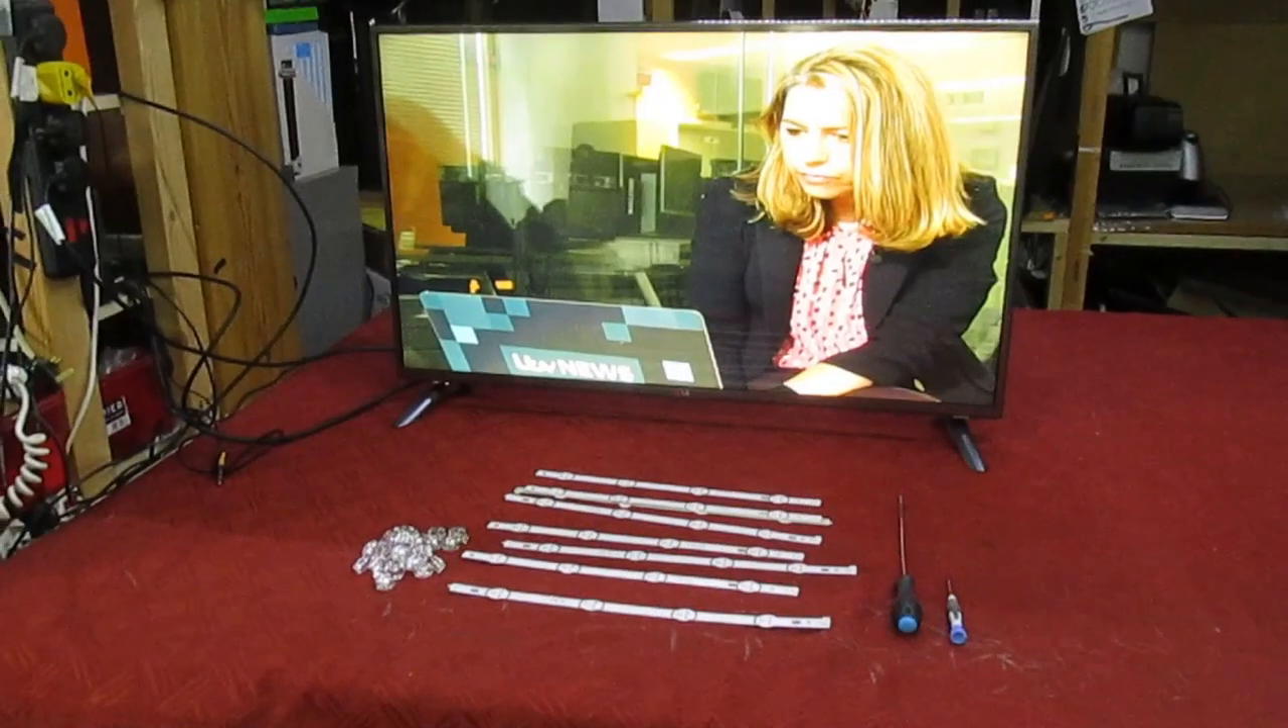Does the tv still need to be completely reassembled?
No.